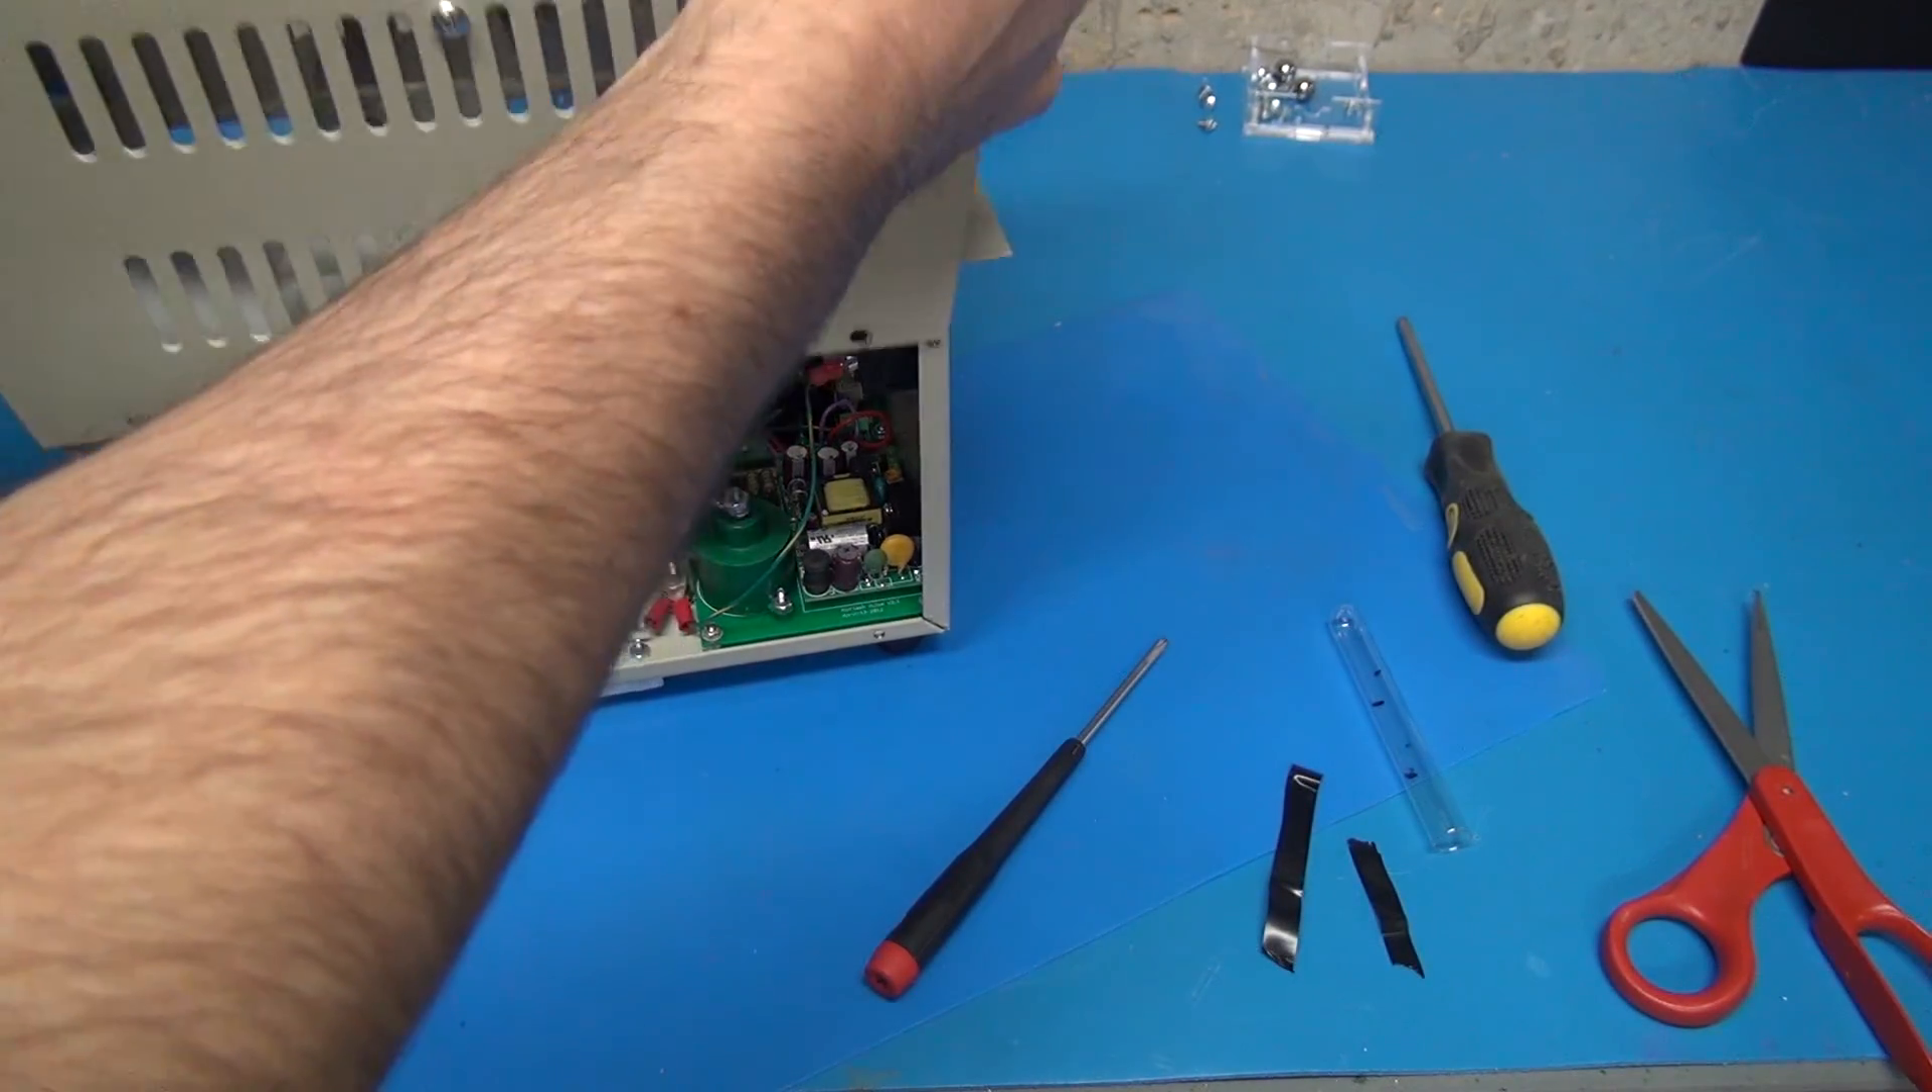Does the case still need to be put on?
Yes.